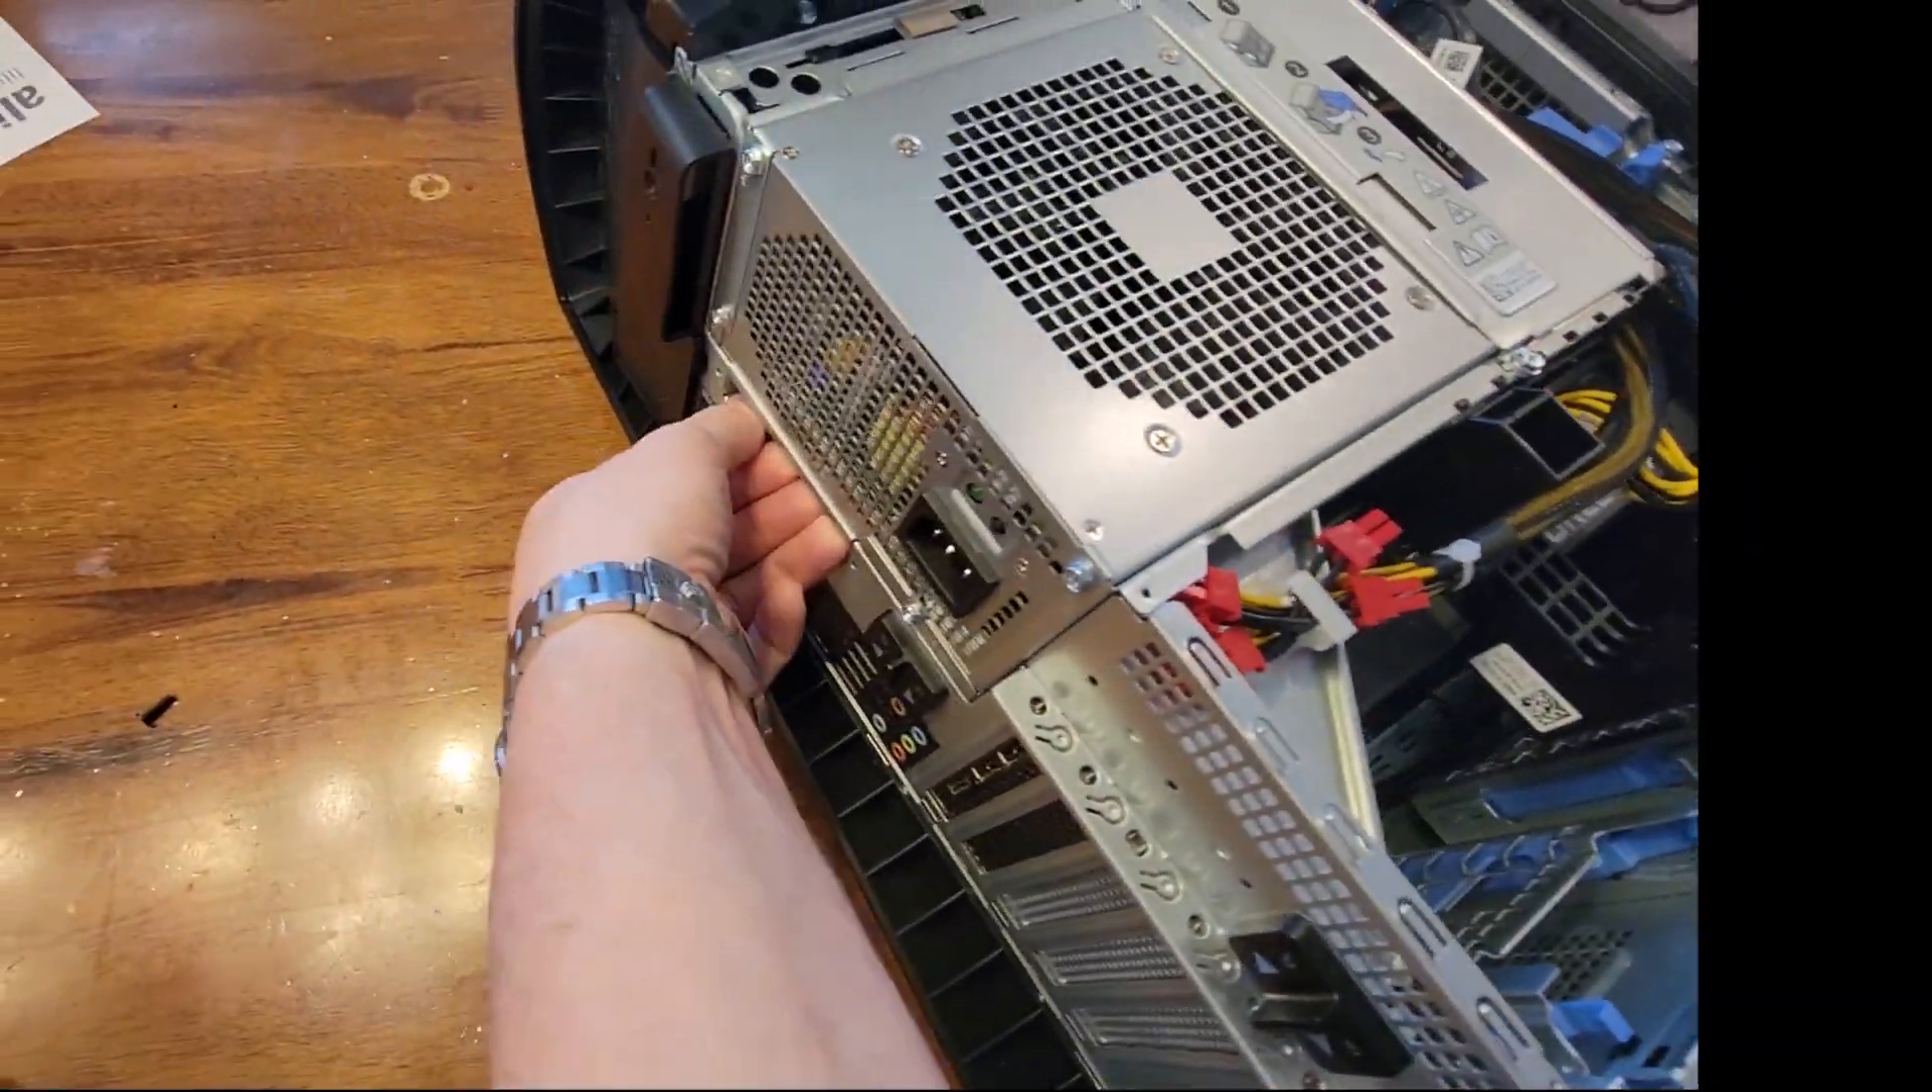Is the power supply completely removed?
No.